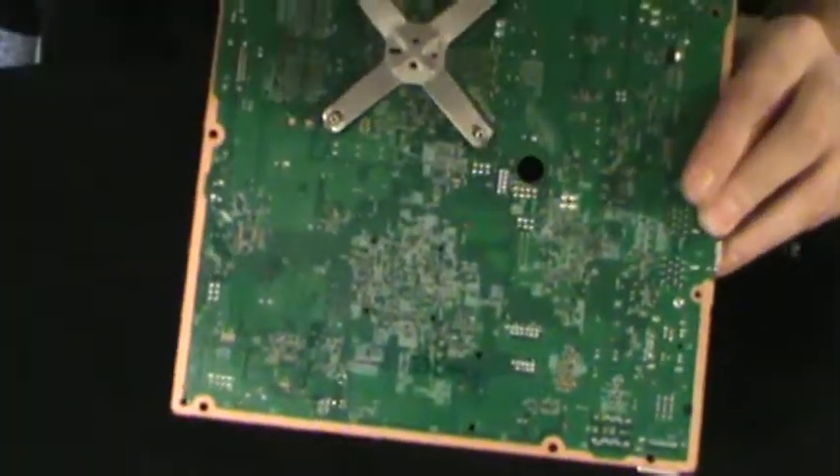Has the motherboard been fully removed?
Yes.